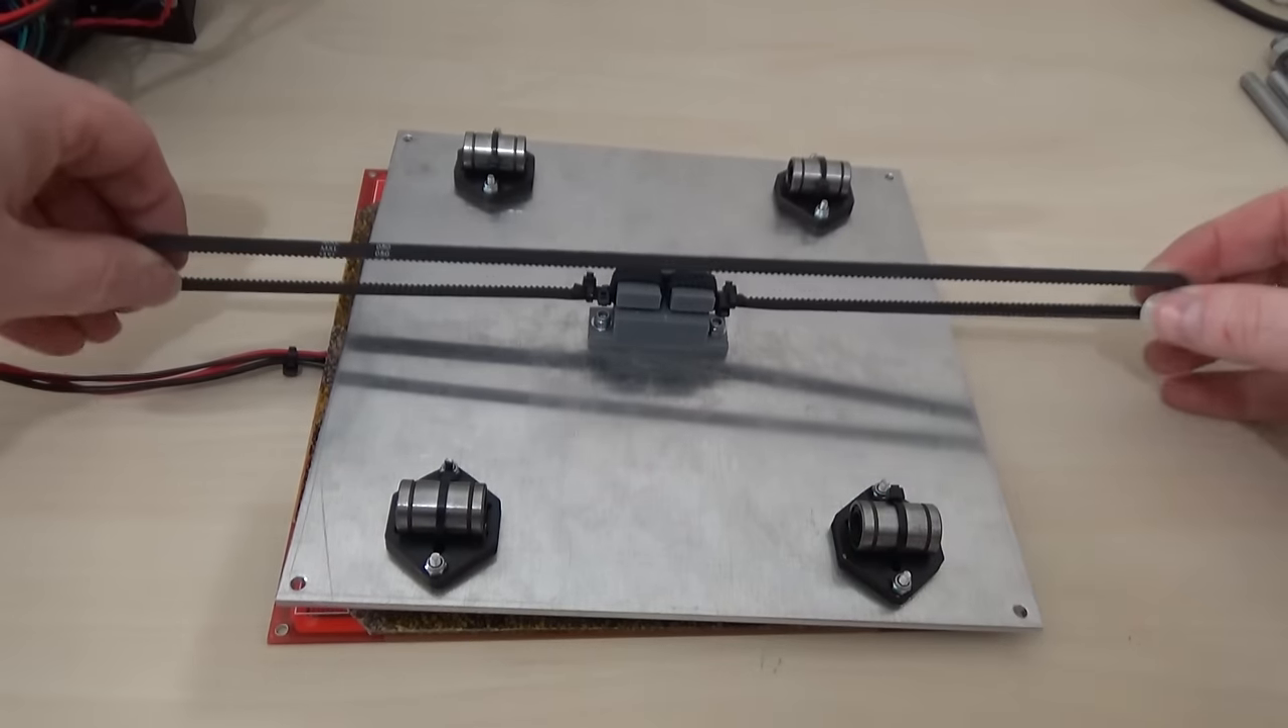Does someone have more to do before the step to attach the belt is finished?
No.